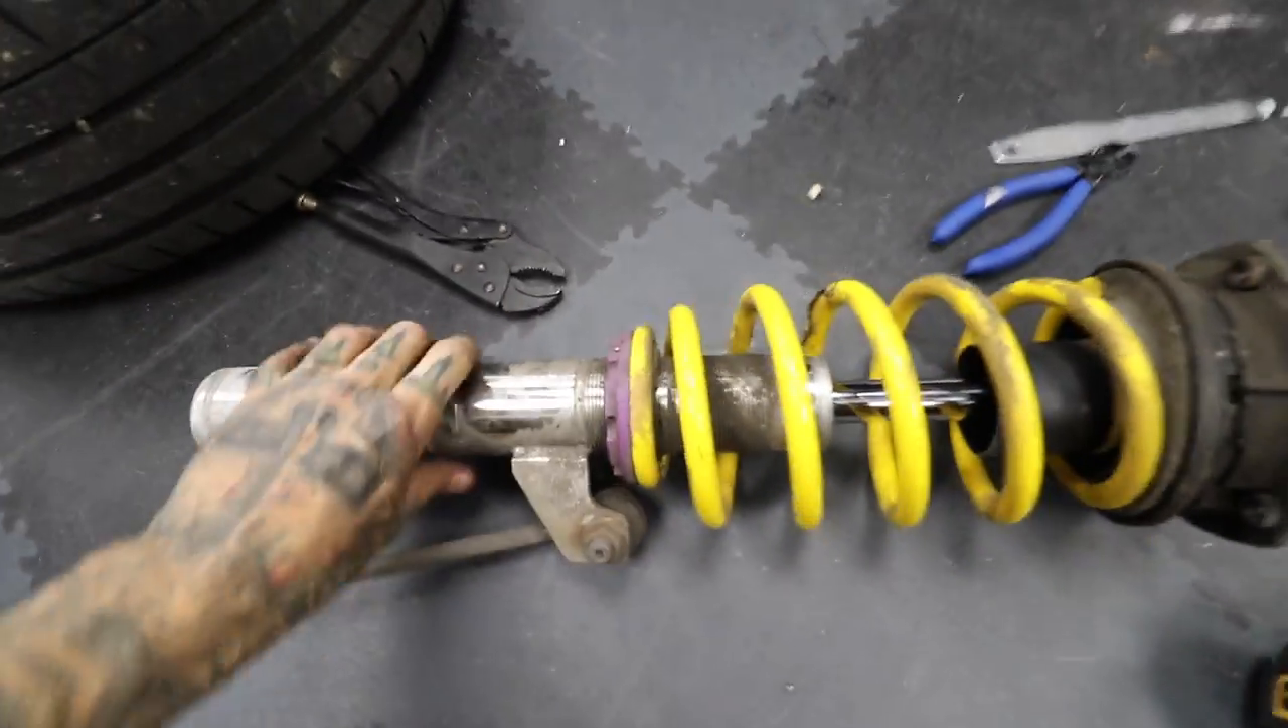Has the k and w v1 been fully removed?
Yes.